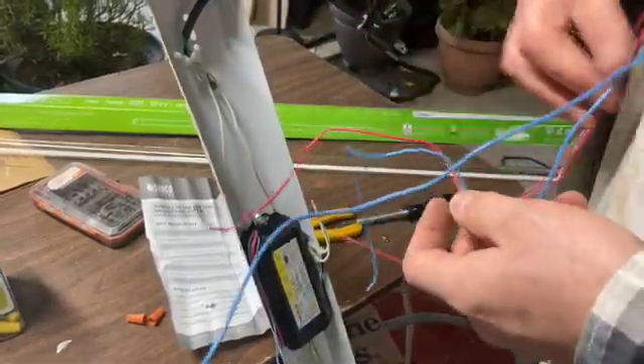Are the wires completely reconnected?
No.